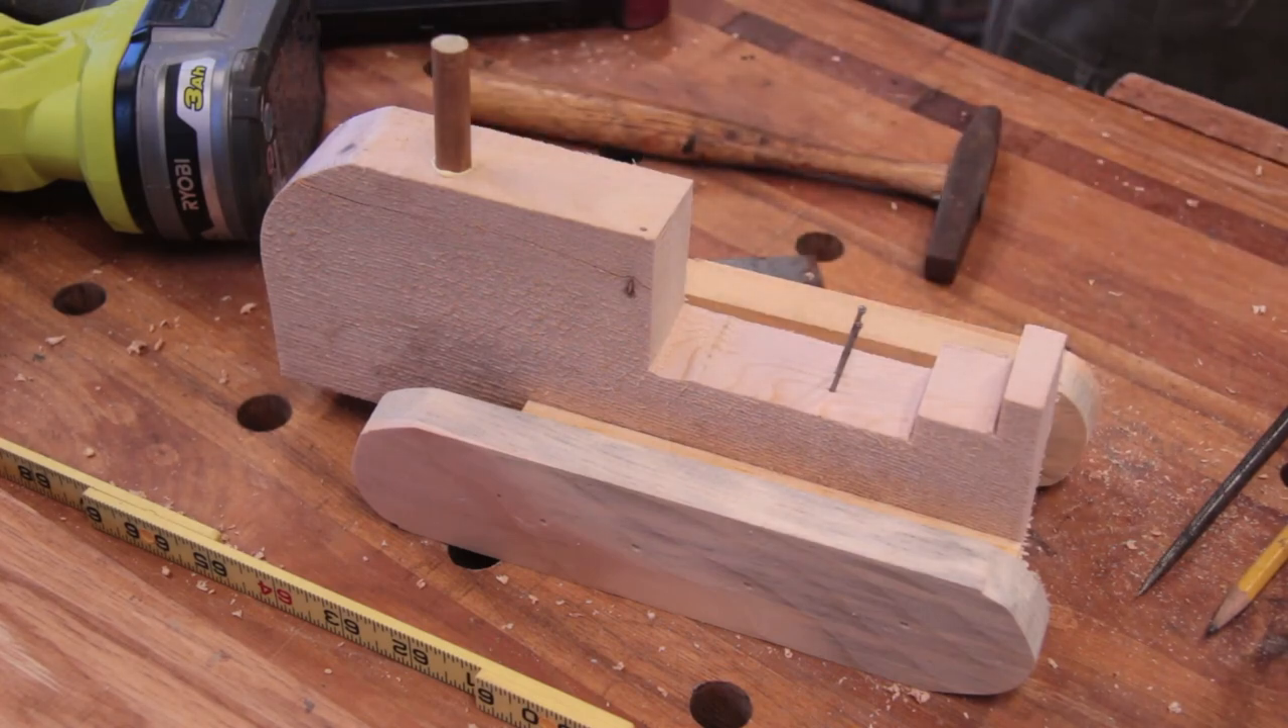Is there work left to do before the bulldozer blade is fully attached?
Yes.